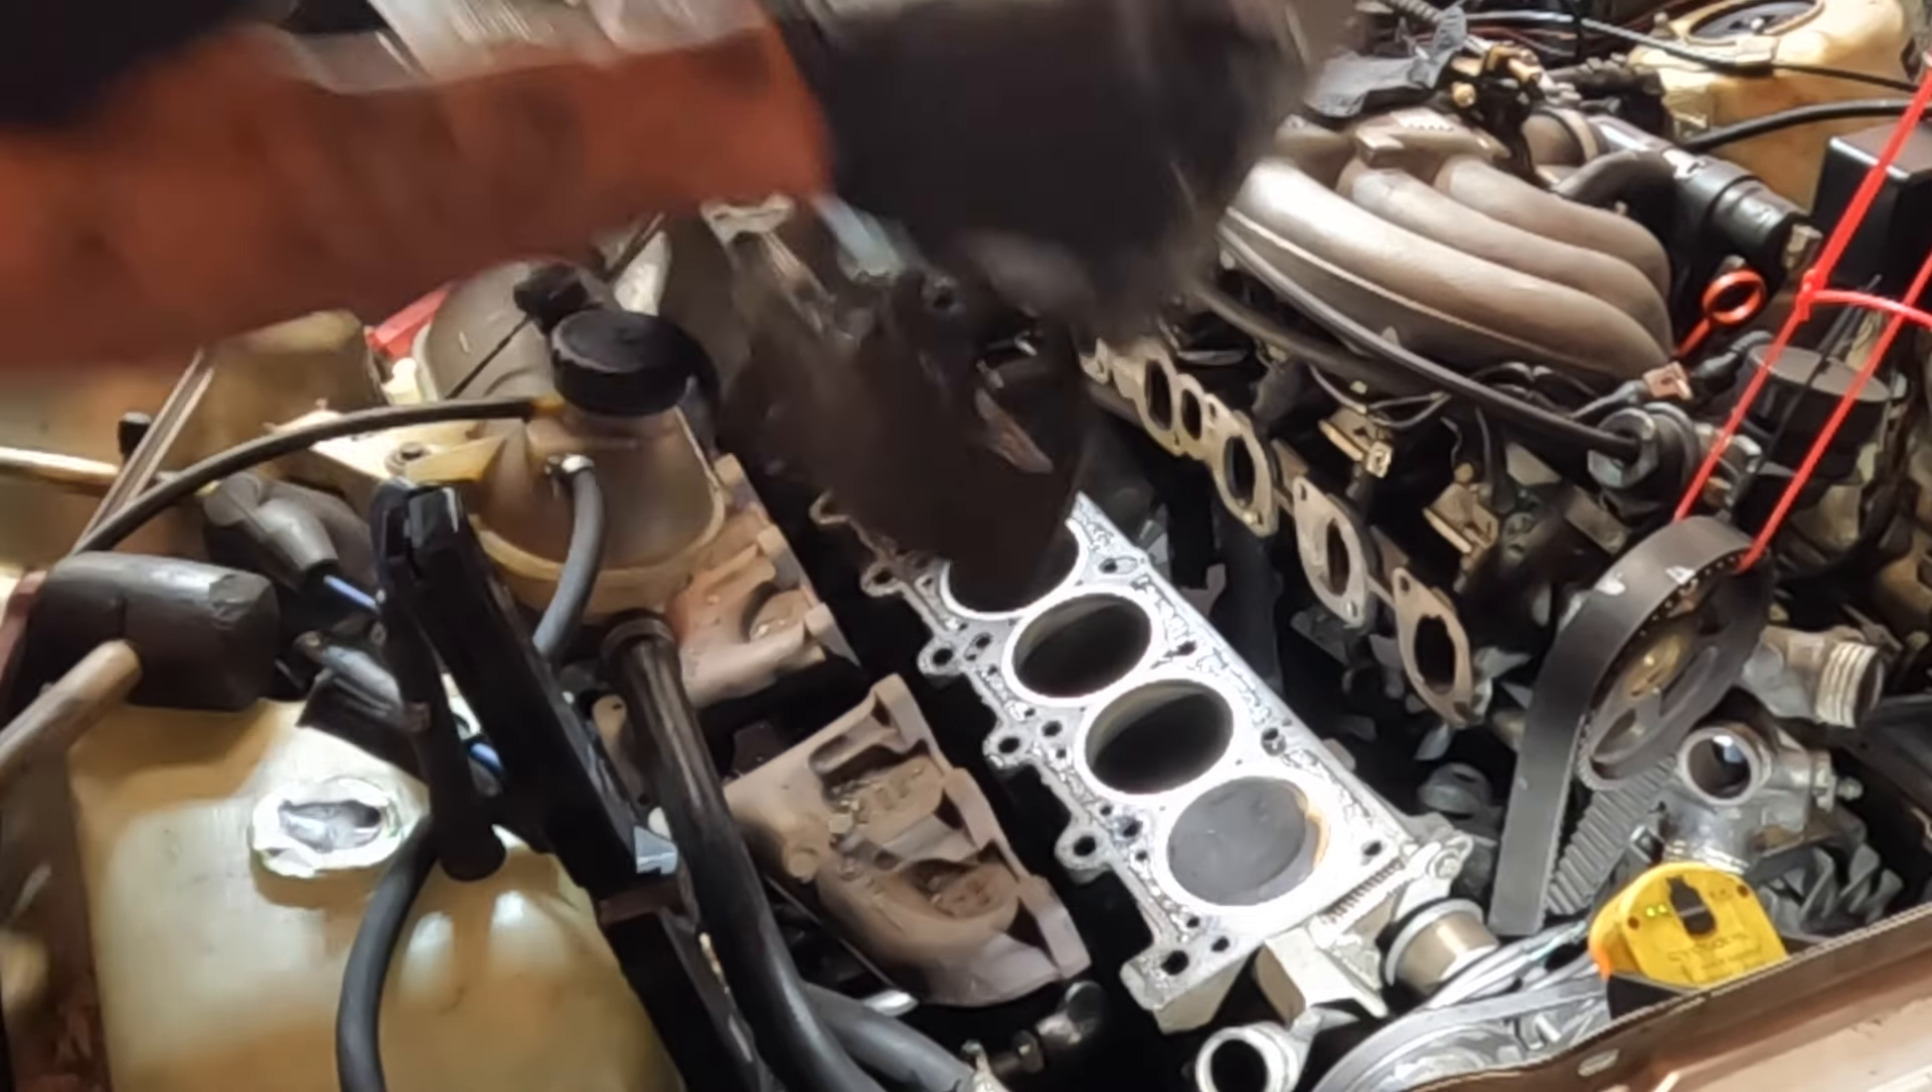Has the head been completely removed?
Yes.